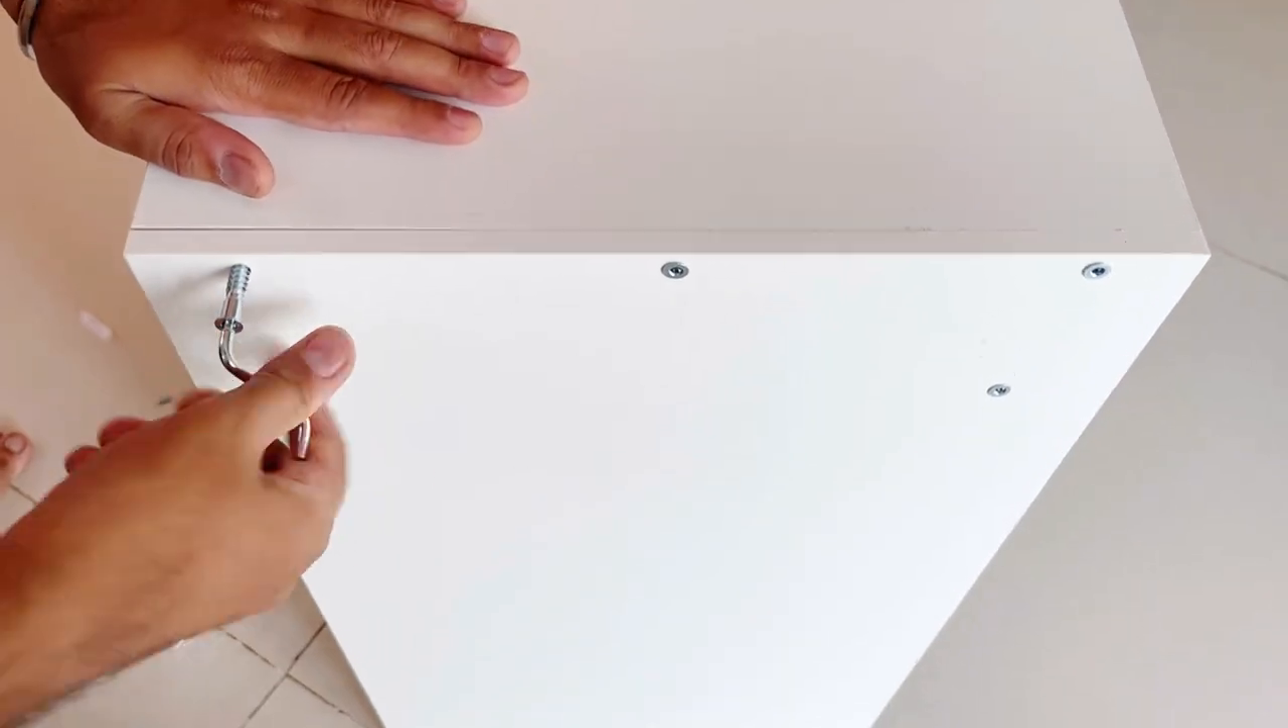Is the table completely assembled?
No.